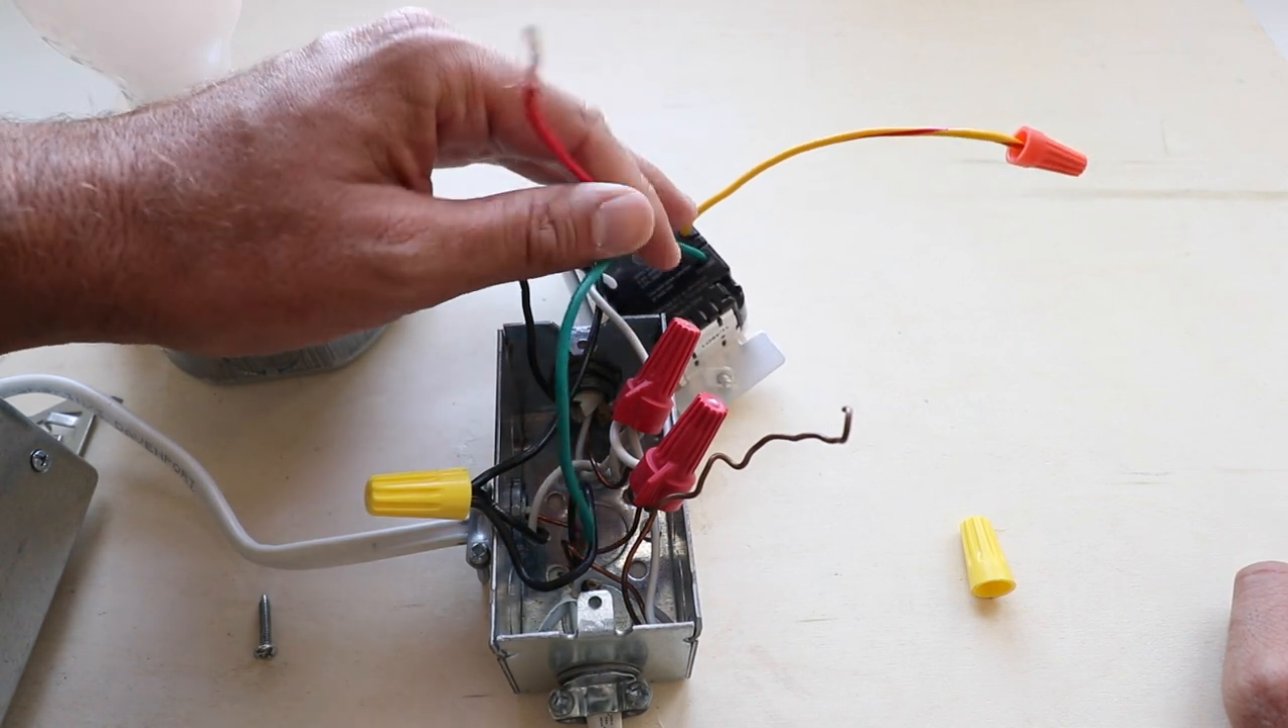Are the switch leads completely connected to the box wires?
No.